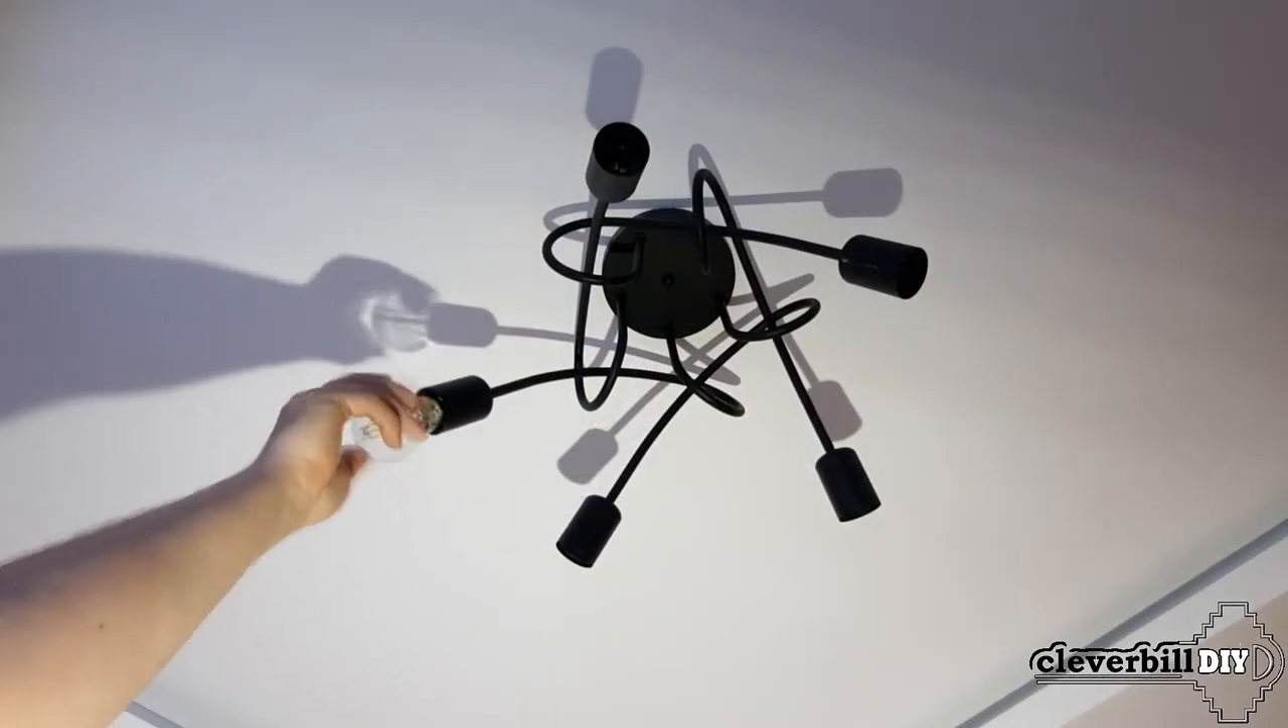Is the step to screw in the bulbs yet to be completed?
Yes.